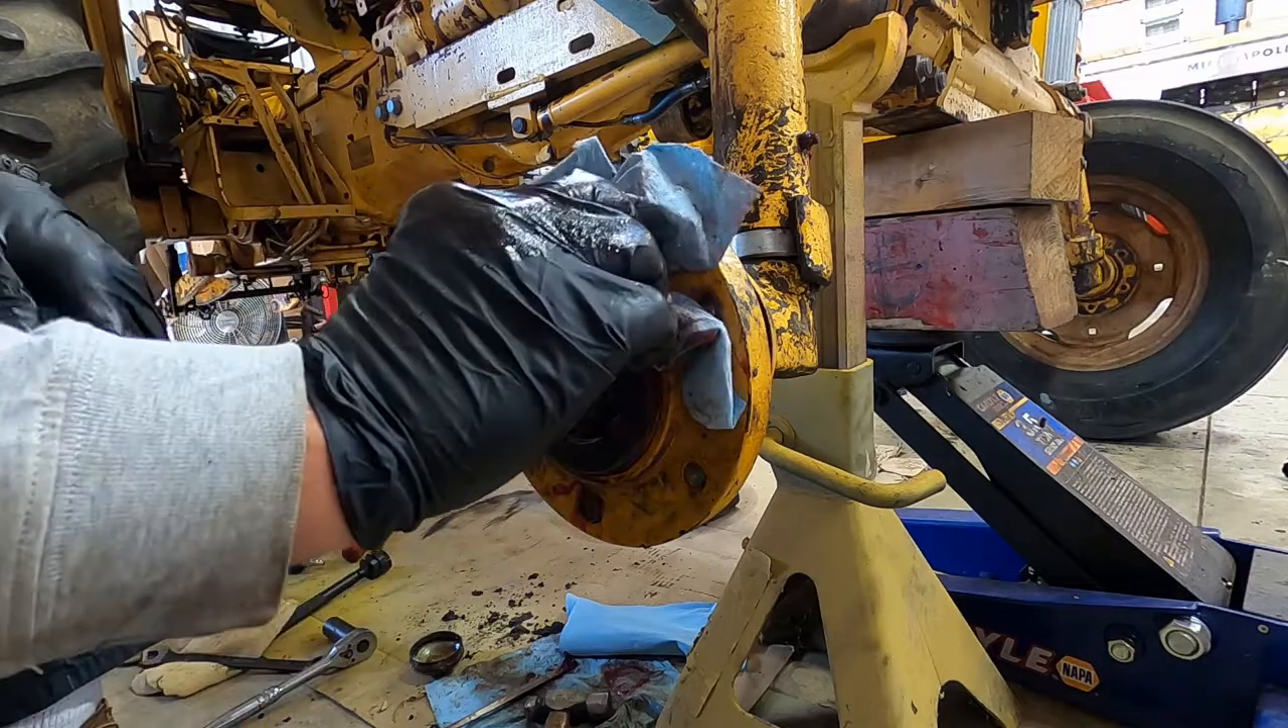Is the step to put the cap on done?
No.